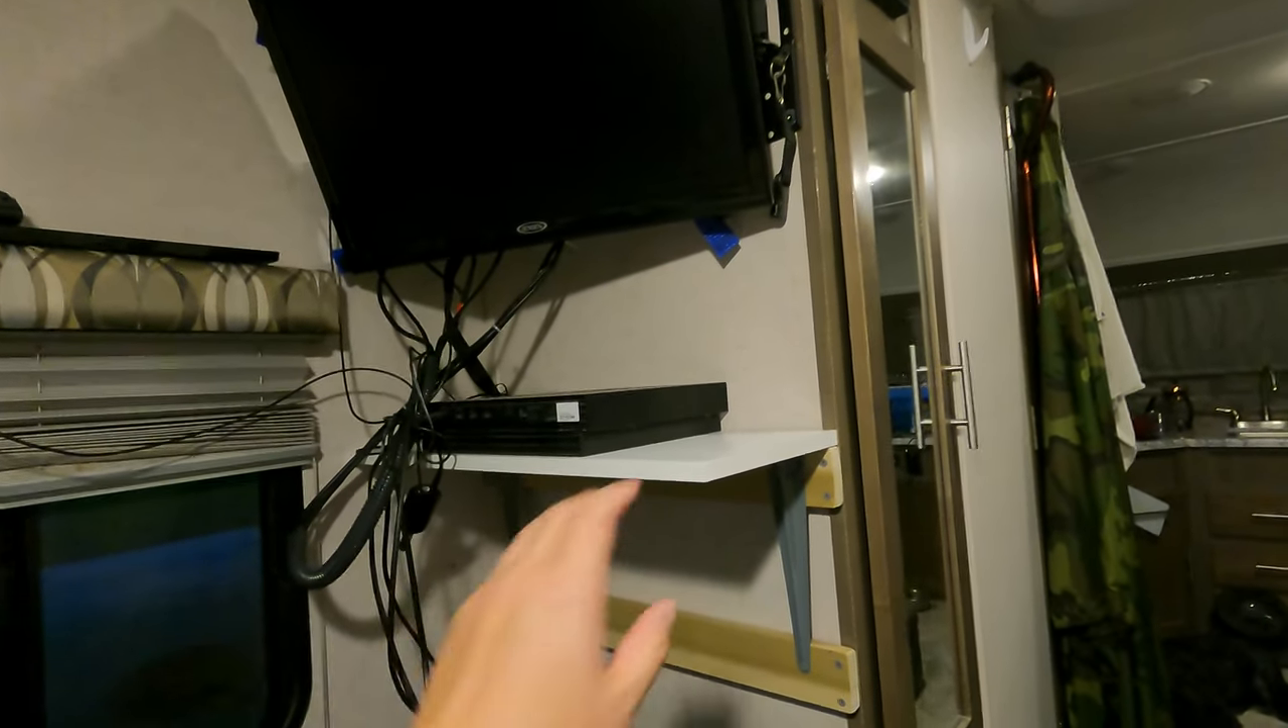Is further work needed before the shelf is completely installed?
No.